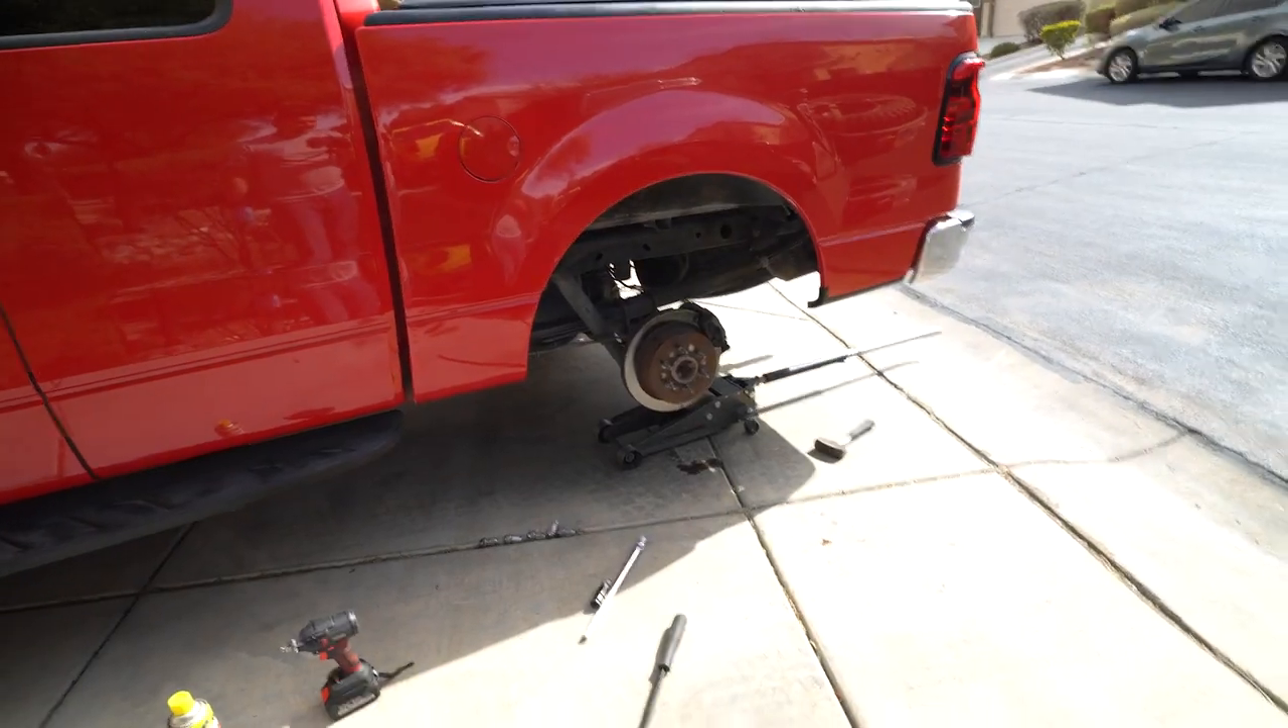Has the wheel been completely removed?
Yes.